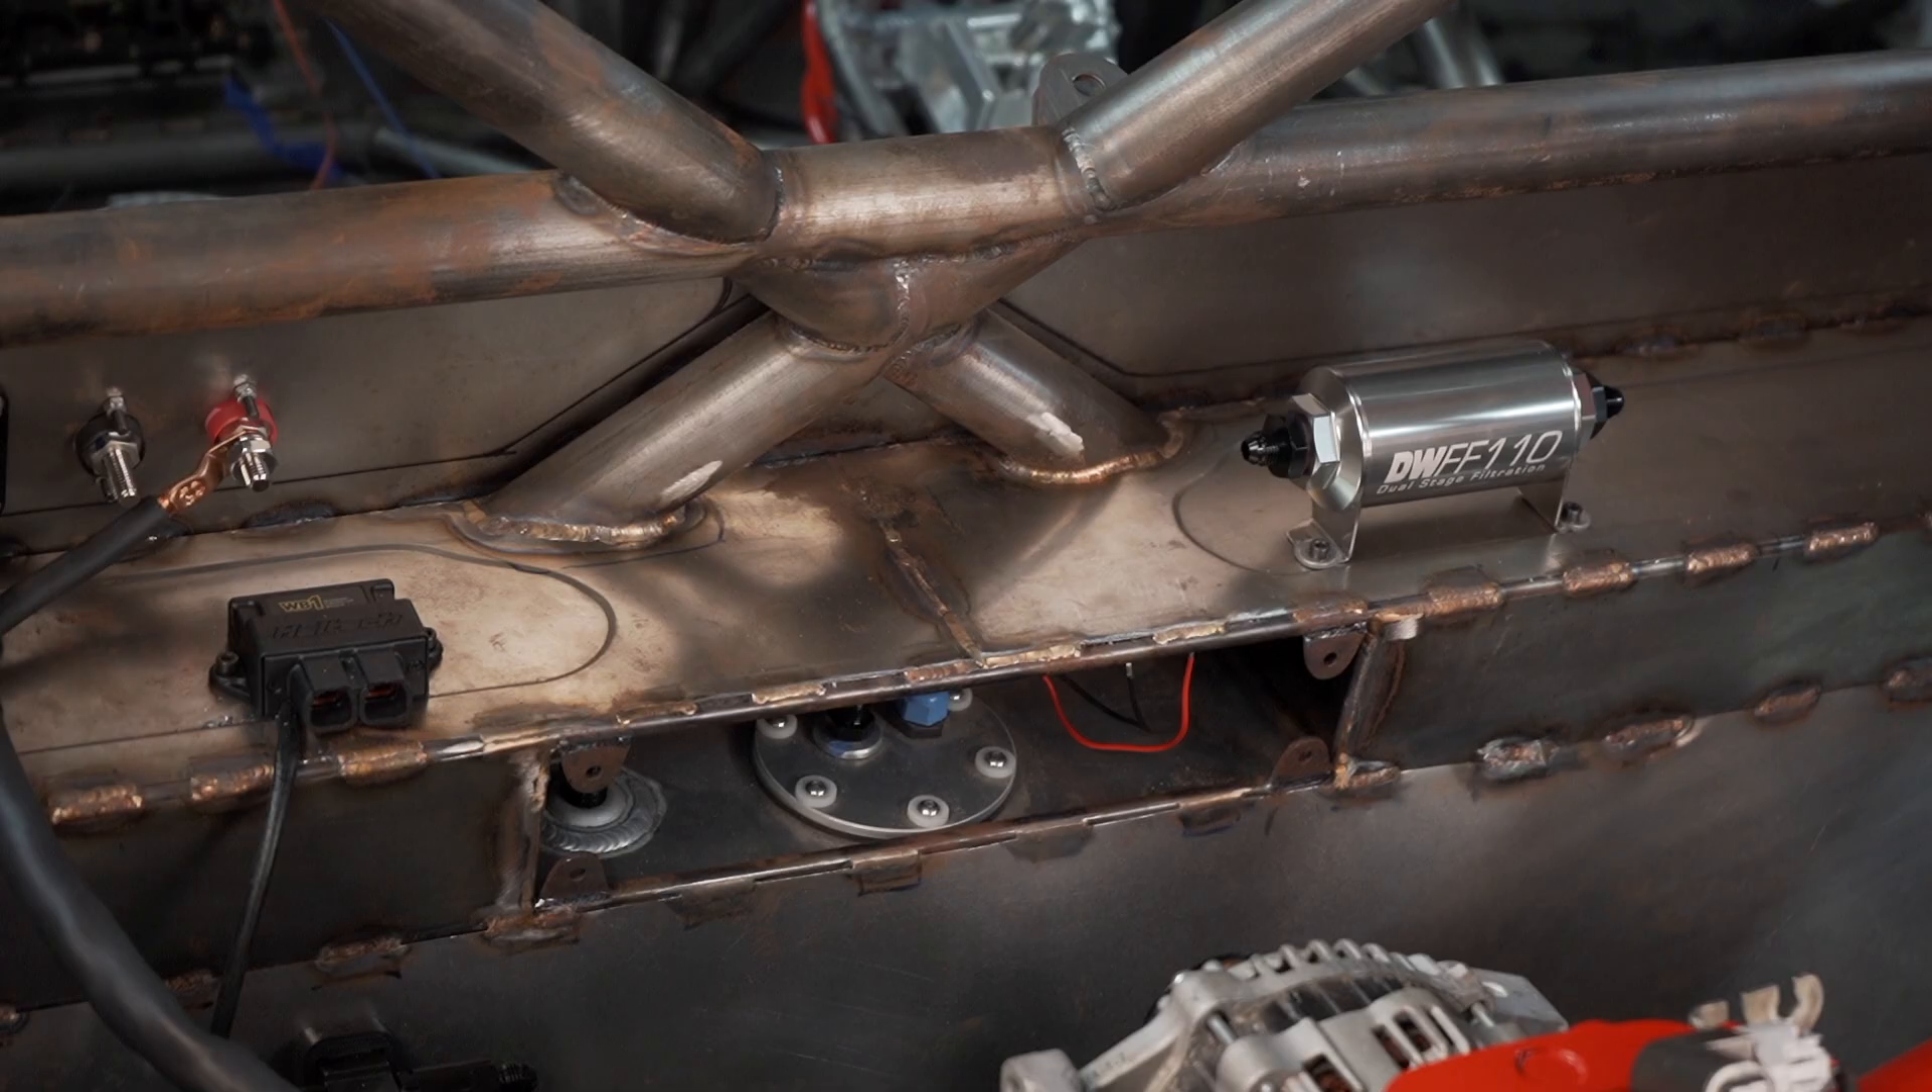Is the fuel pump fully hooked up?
No.